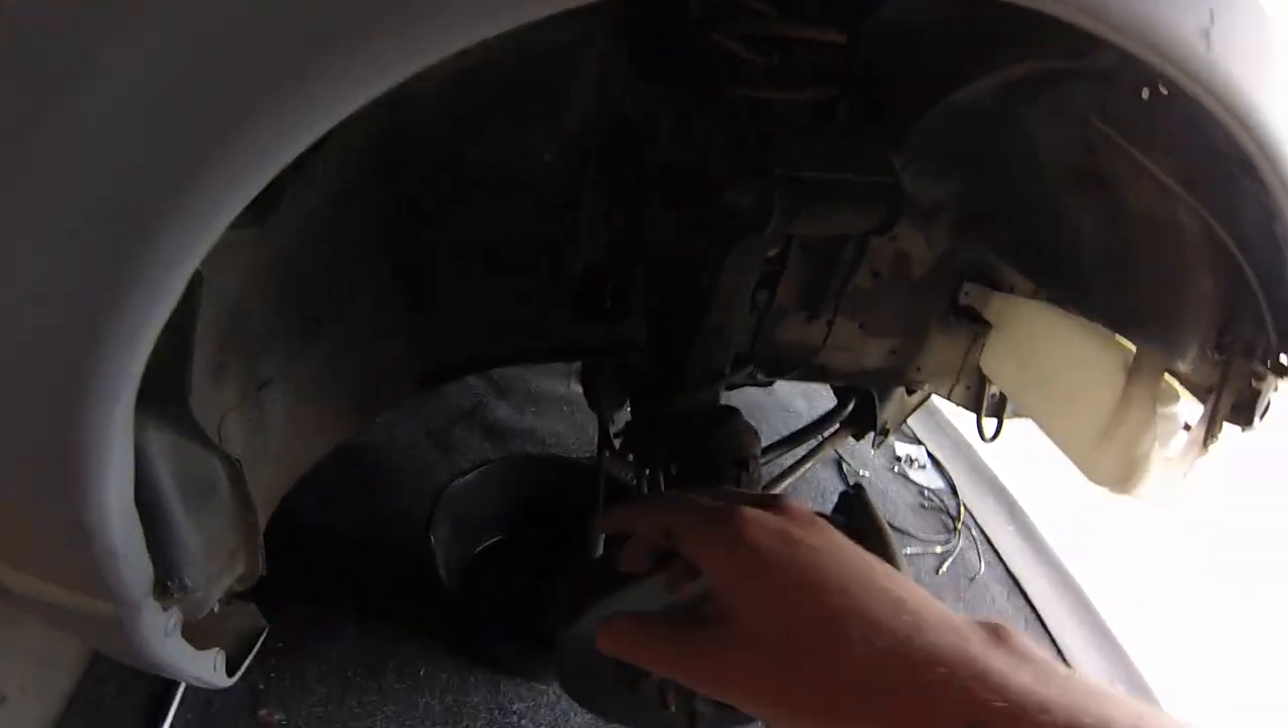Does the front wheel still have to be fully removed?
No.